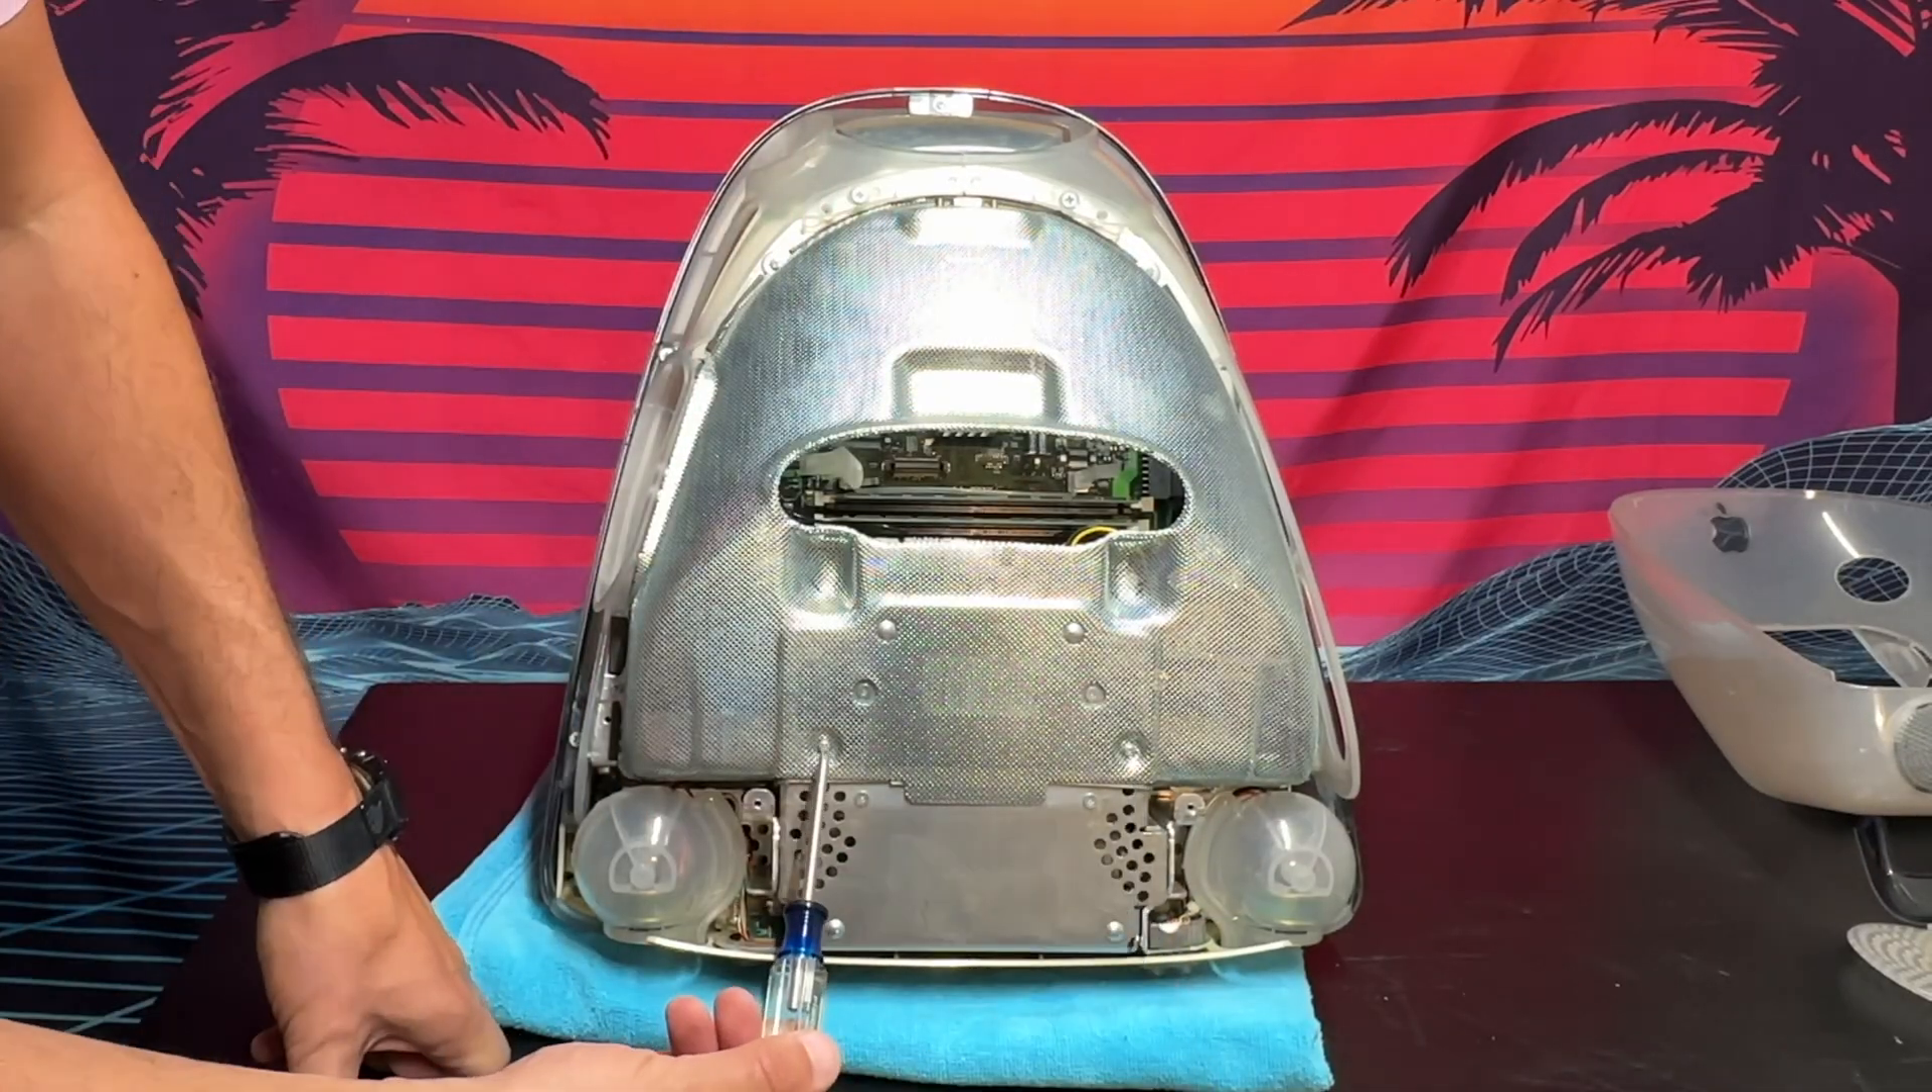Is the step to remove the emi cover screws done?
No.